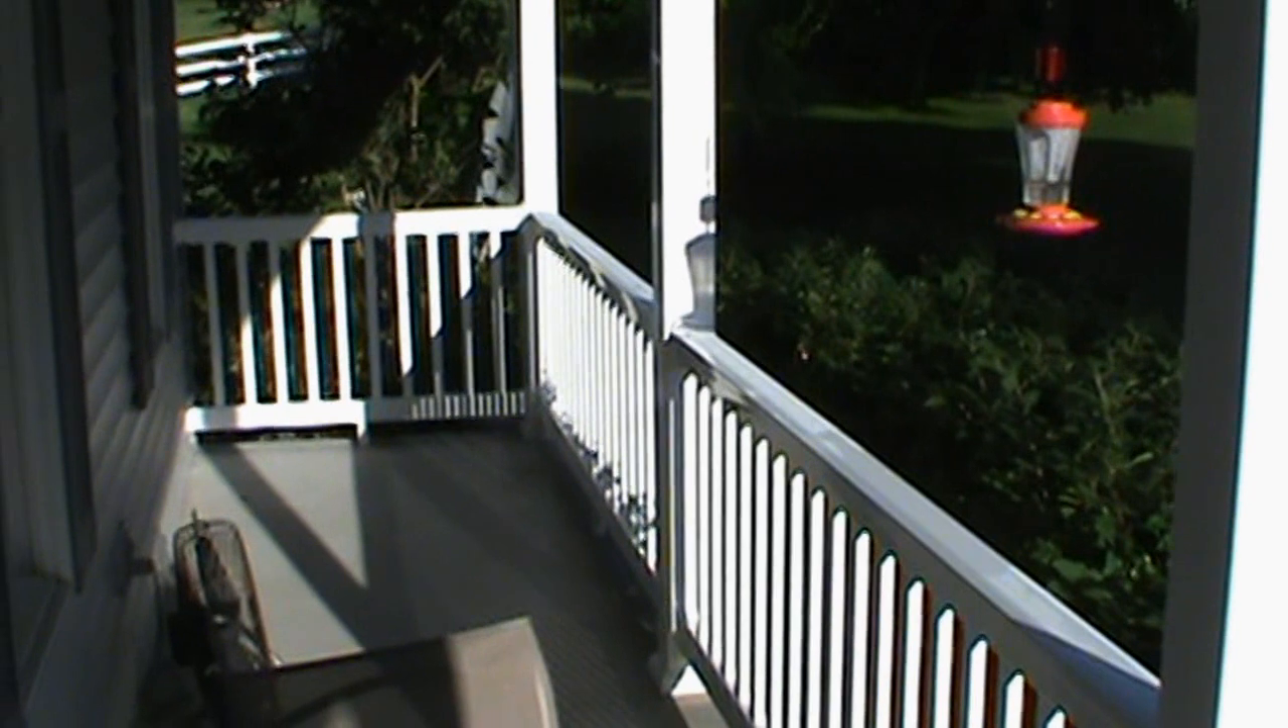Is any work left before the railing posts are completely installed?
No.